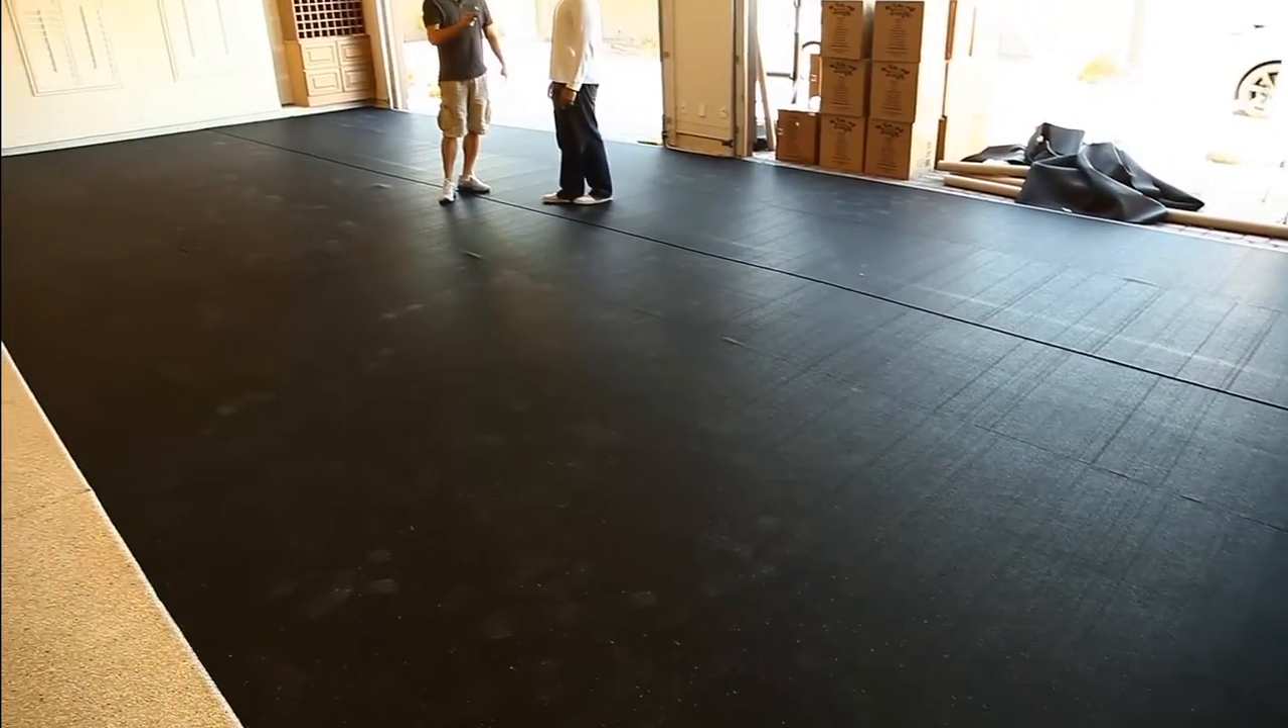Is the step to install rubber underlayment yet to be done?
No.